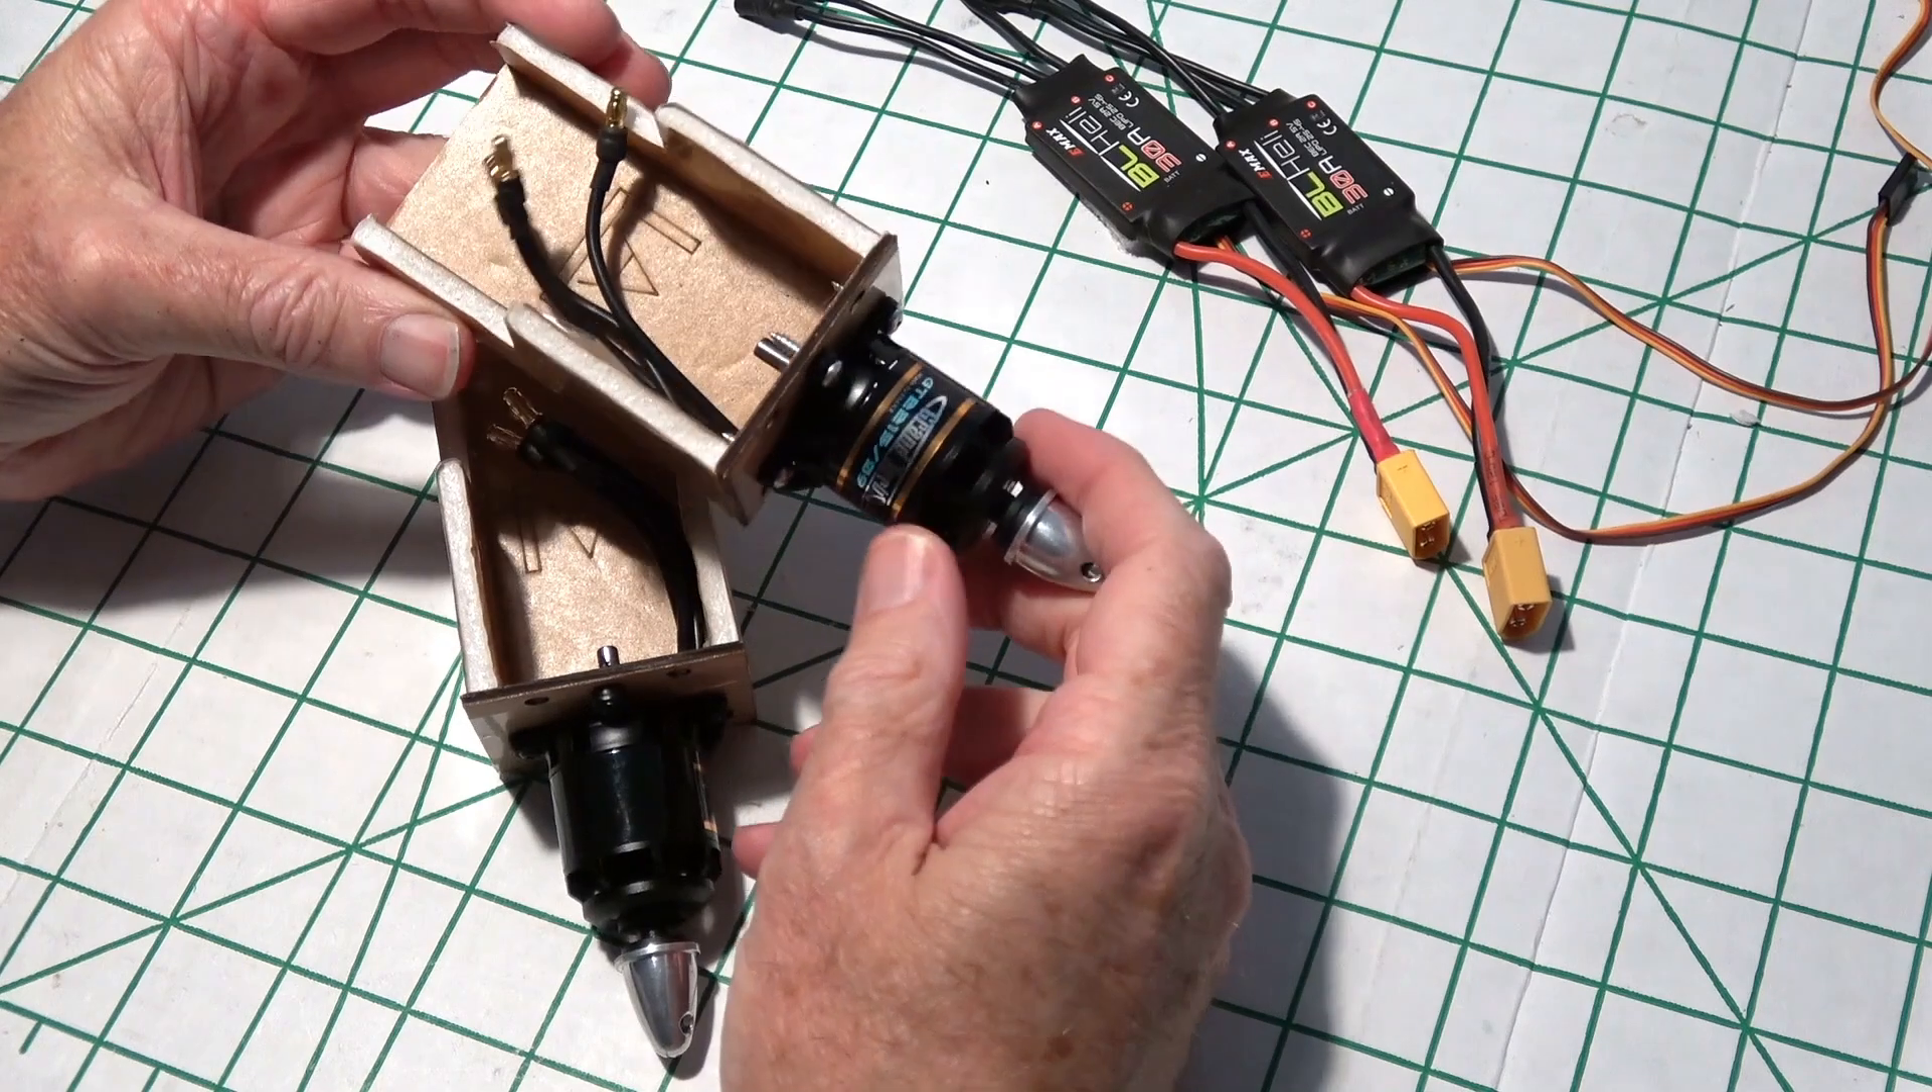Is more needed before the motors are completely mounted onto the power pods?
No.